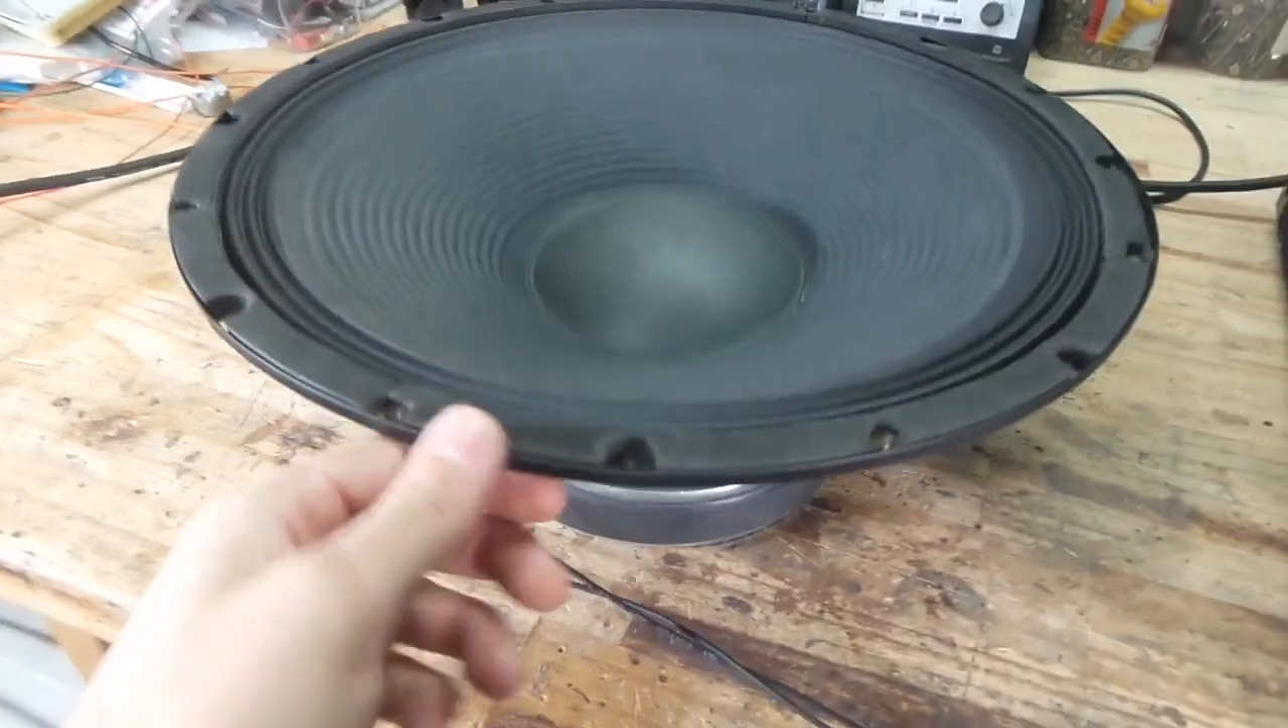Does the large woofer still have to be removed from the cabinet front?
No.